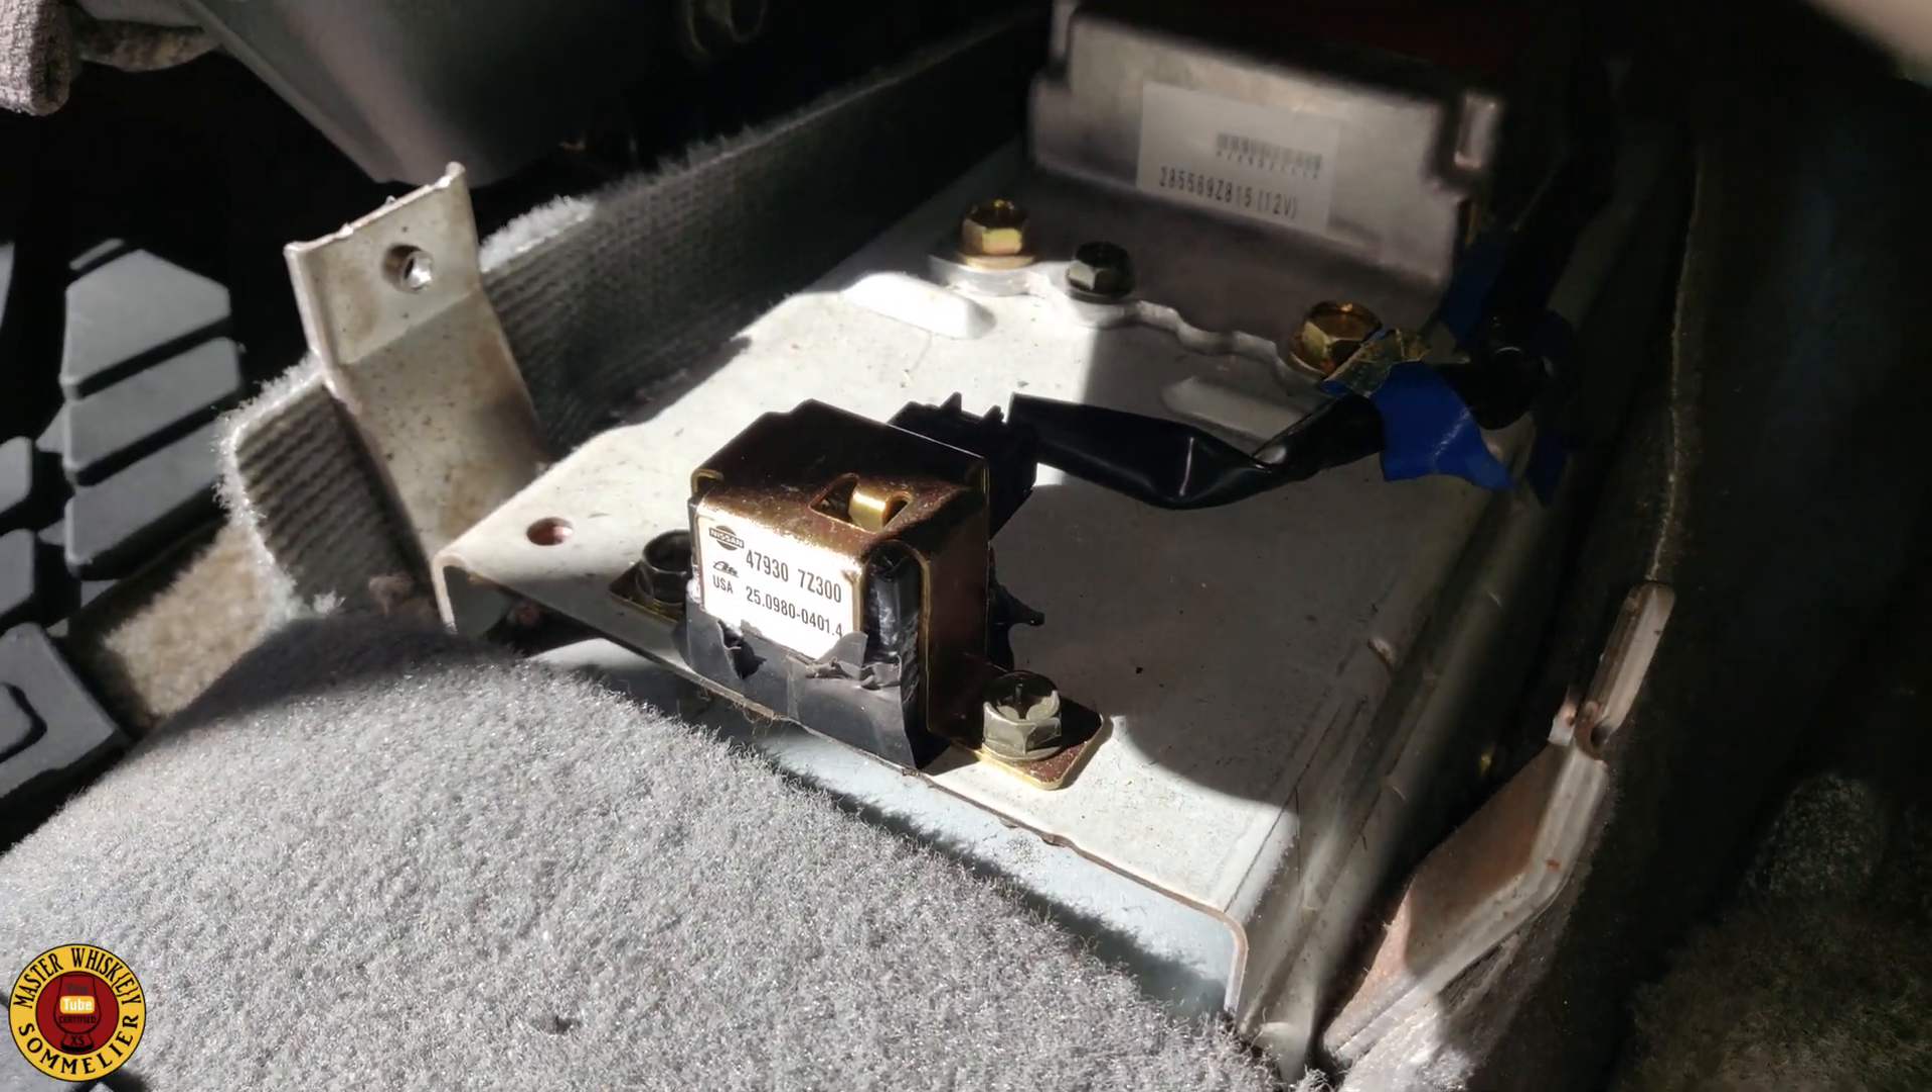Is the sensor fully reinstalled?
Yes.